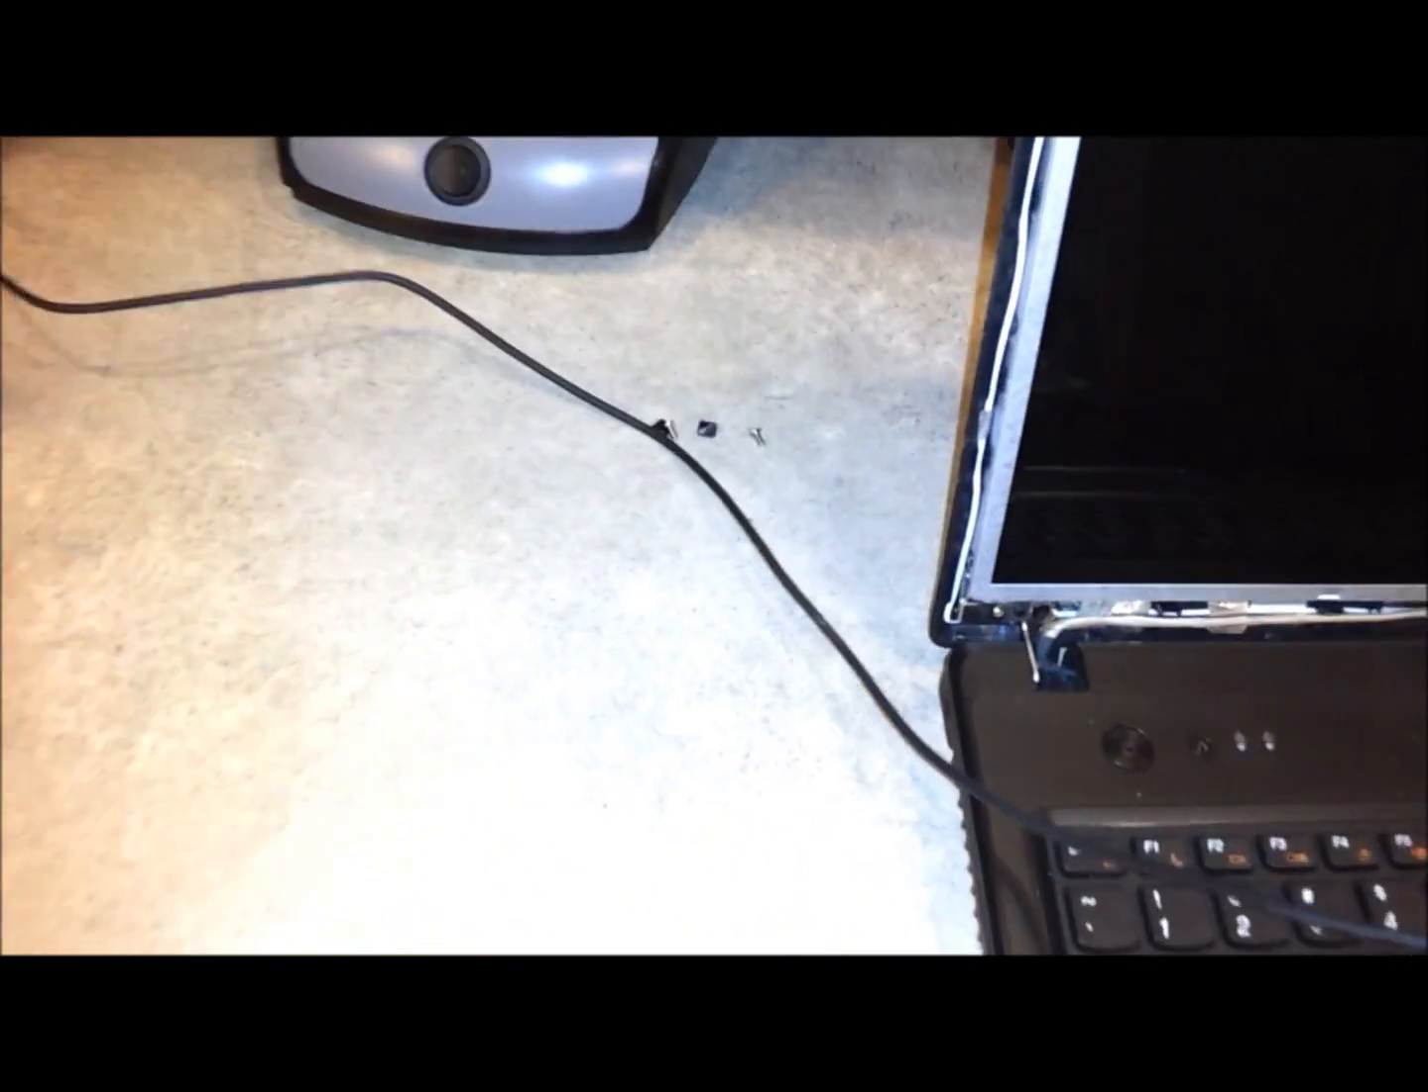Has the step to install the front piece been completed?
No.